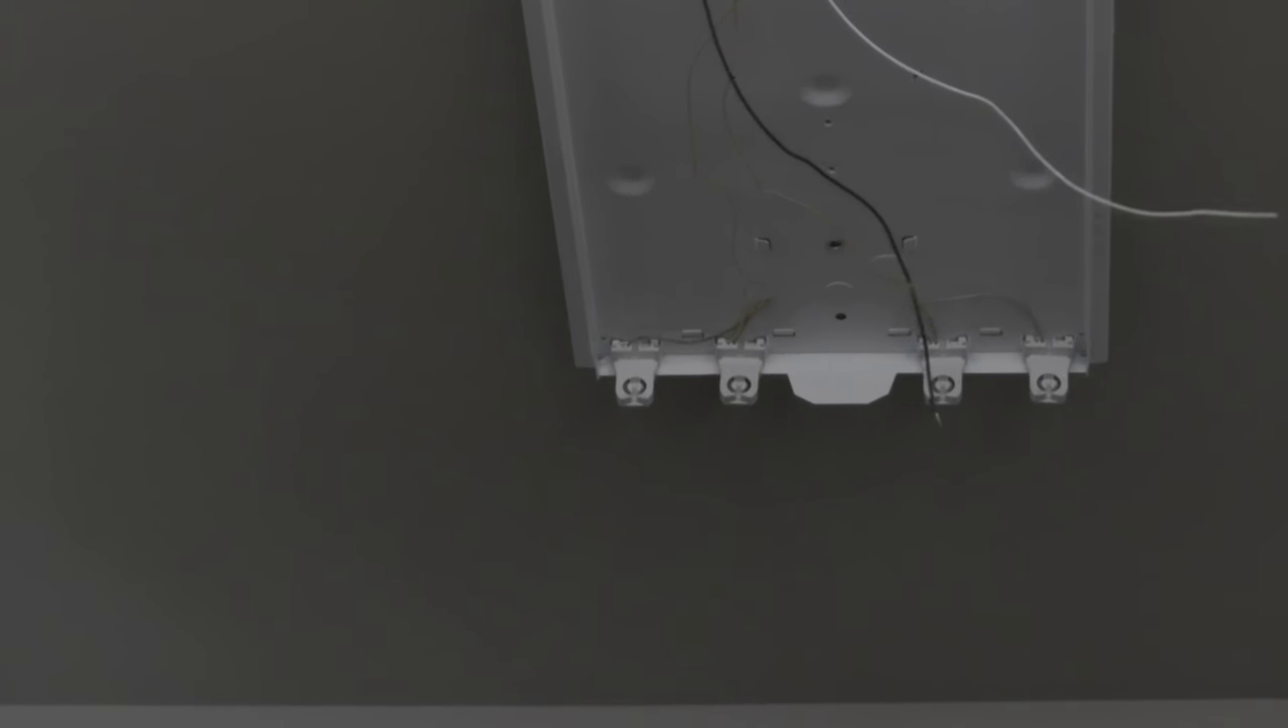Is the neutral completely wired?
No.